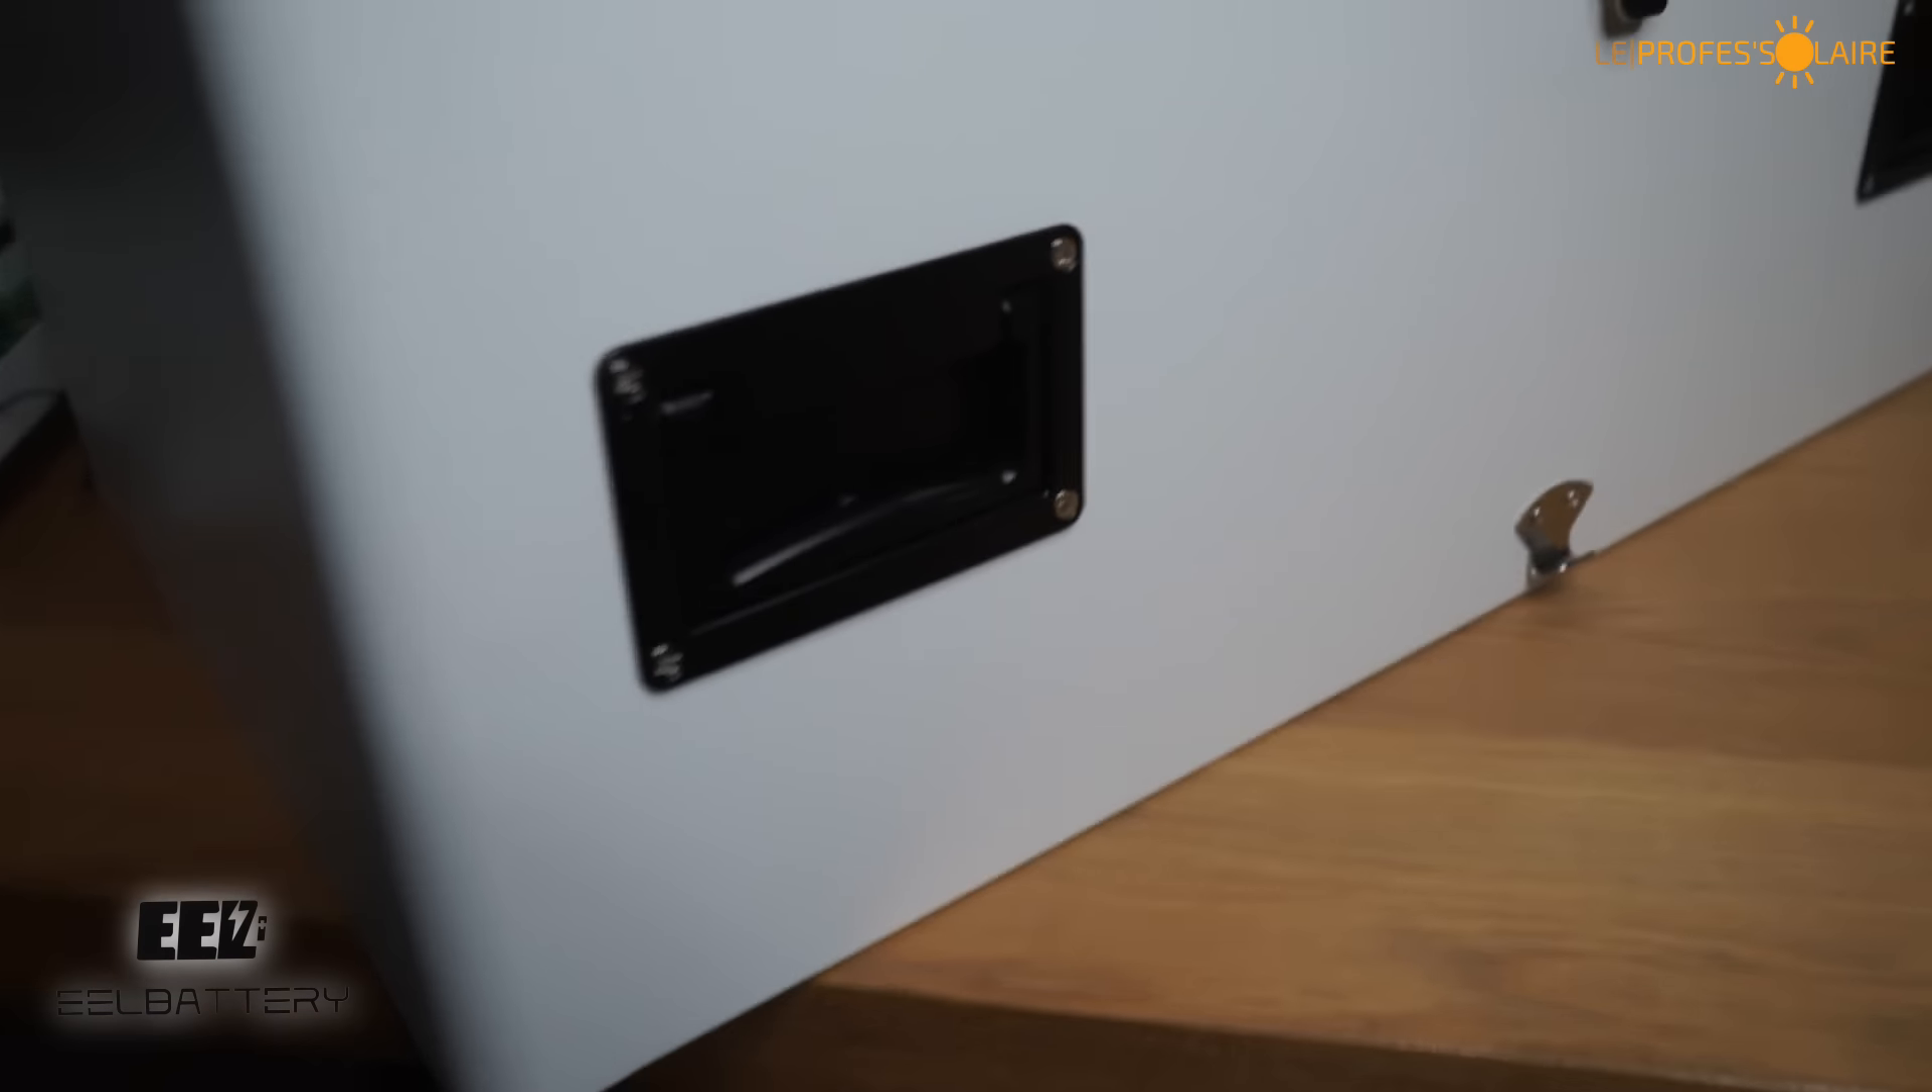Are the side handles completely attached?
Yes.